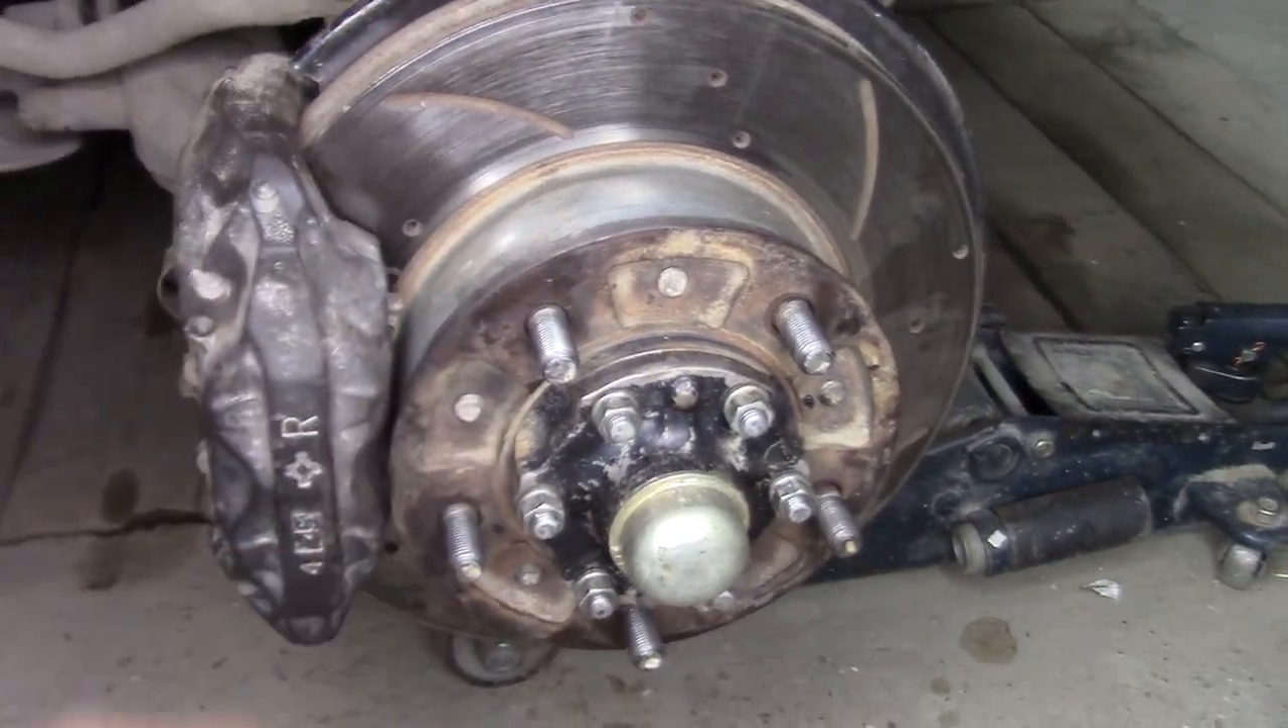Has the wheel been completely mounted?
No.